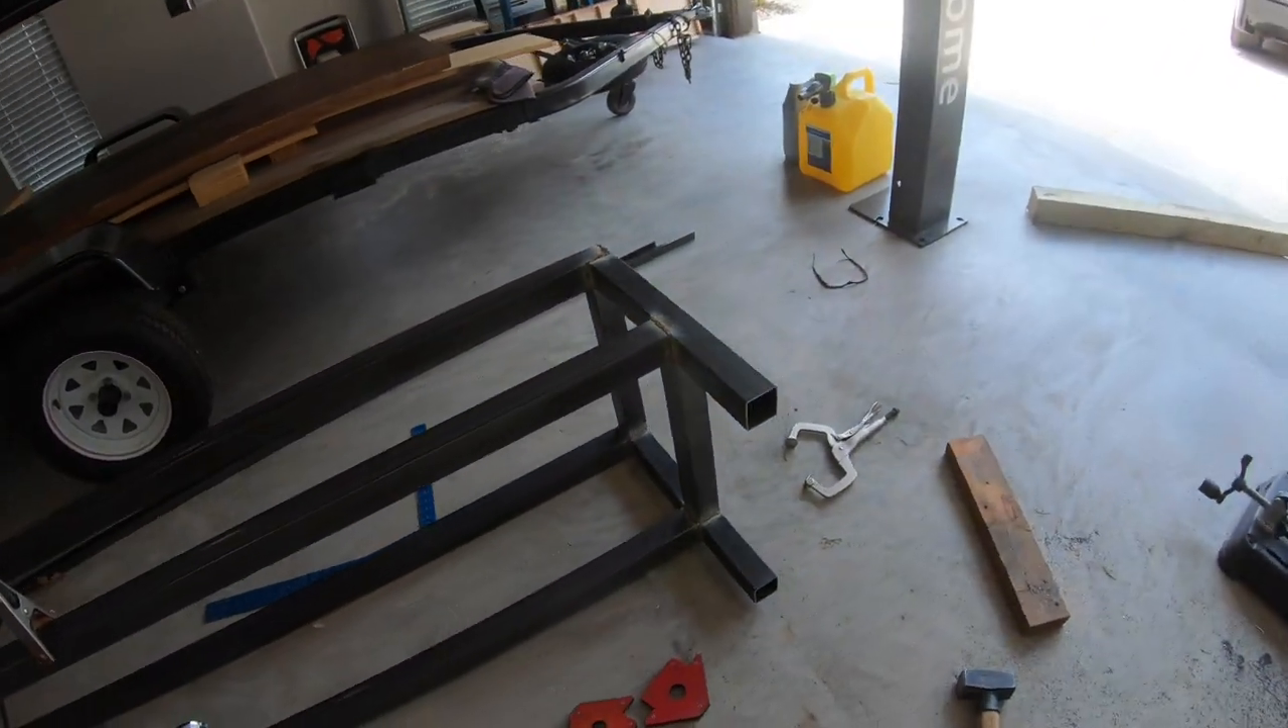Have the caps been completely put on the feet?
No.